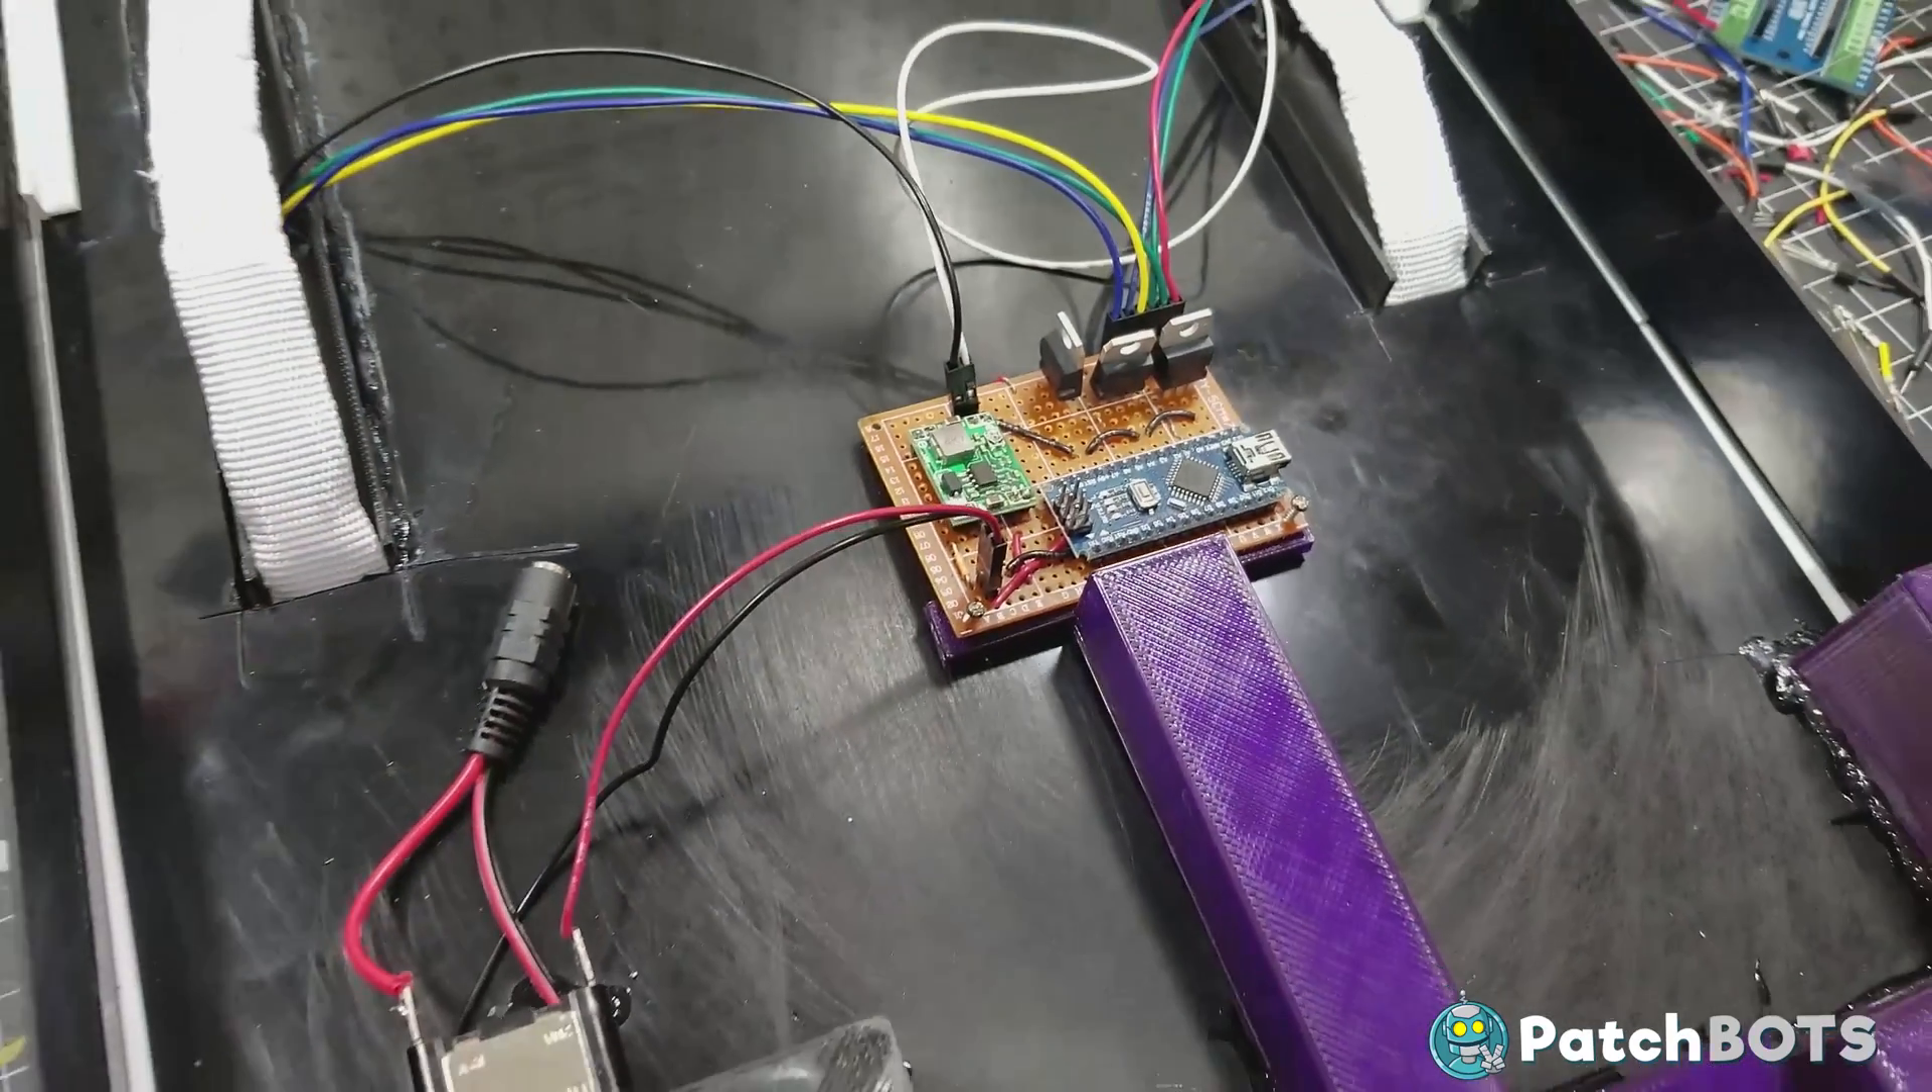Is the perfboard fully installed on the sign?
Yes.